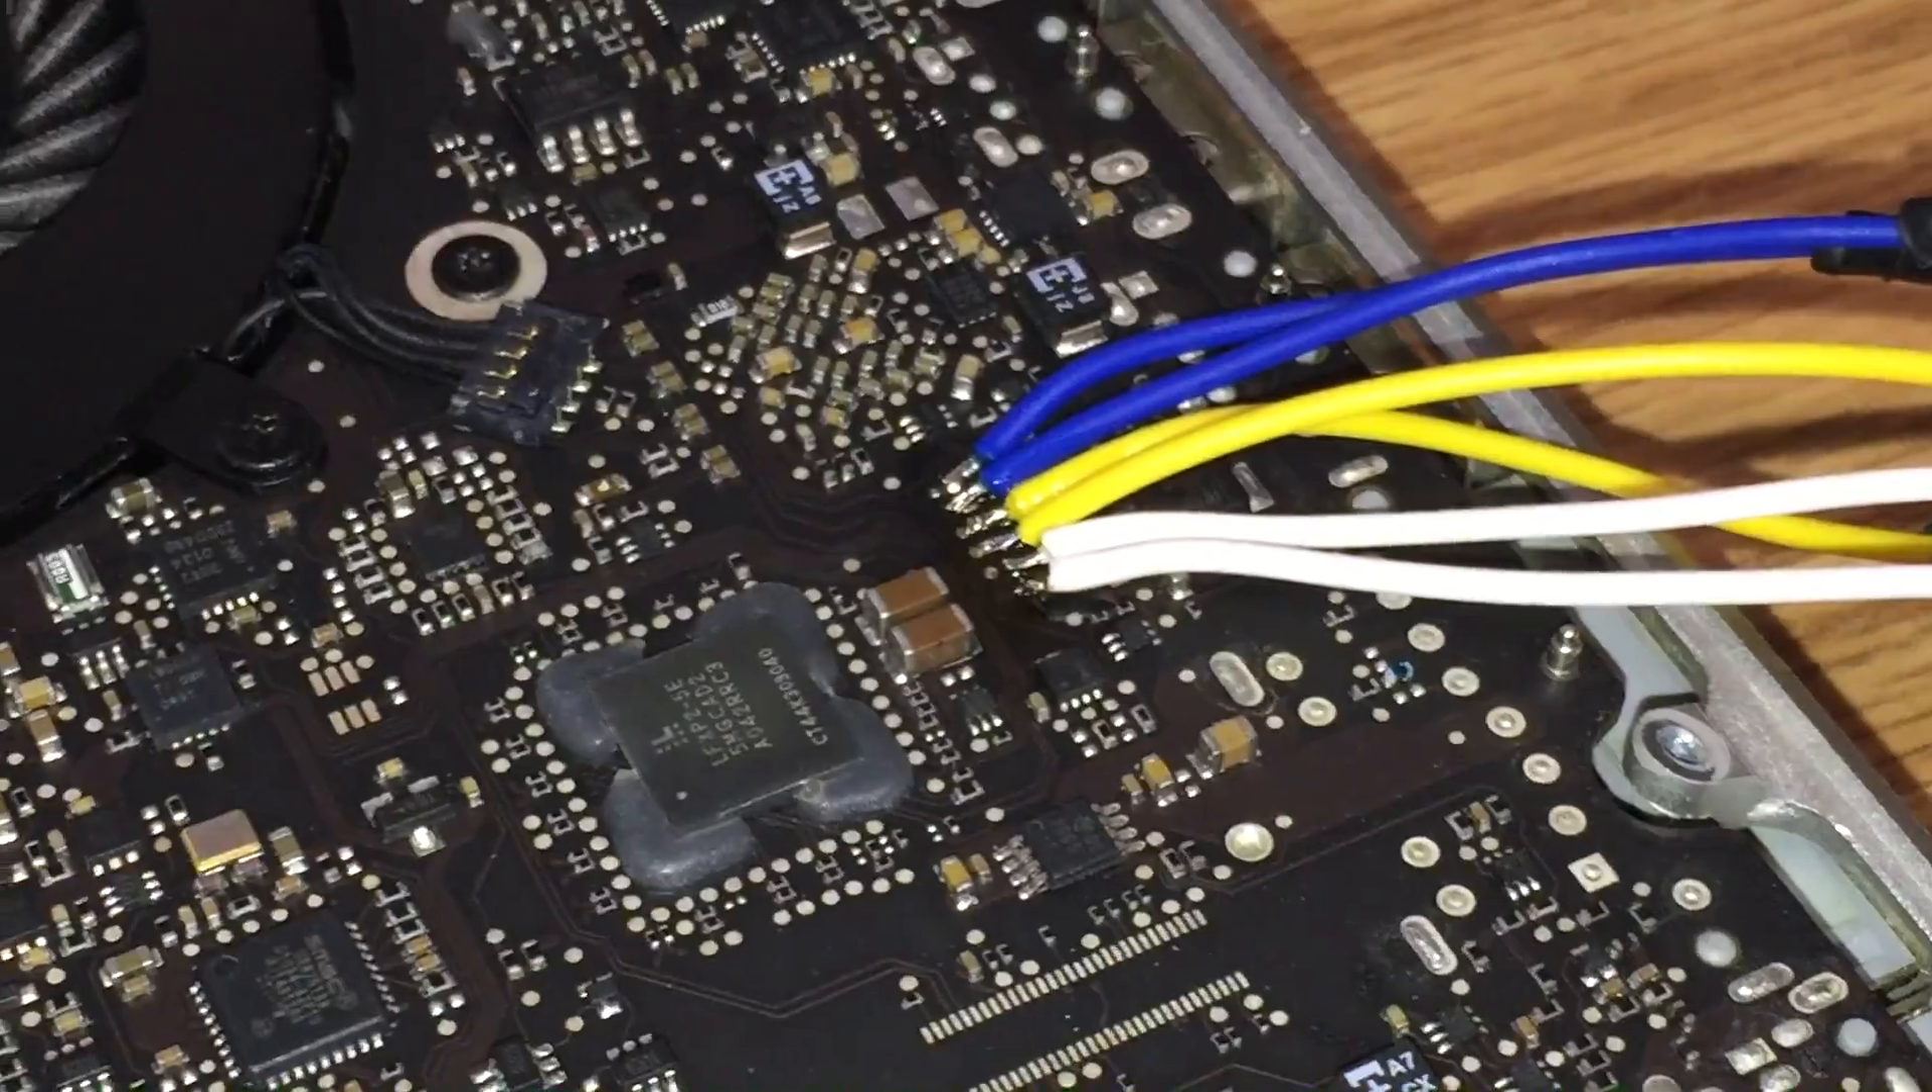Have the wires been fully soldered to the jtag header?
Yes.